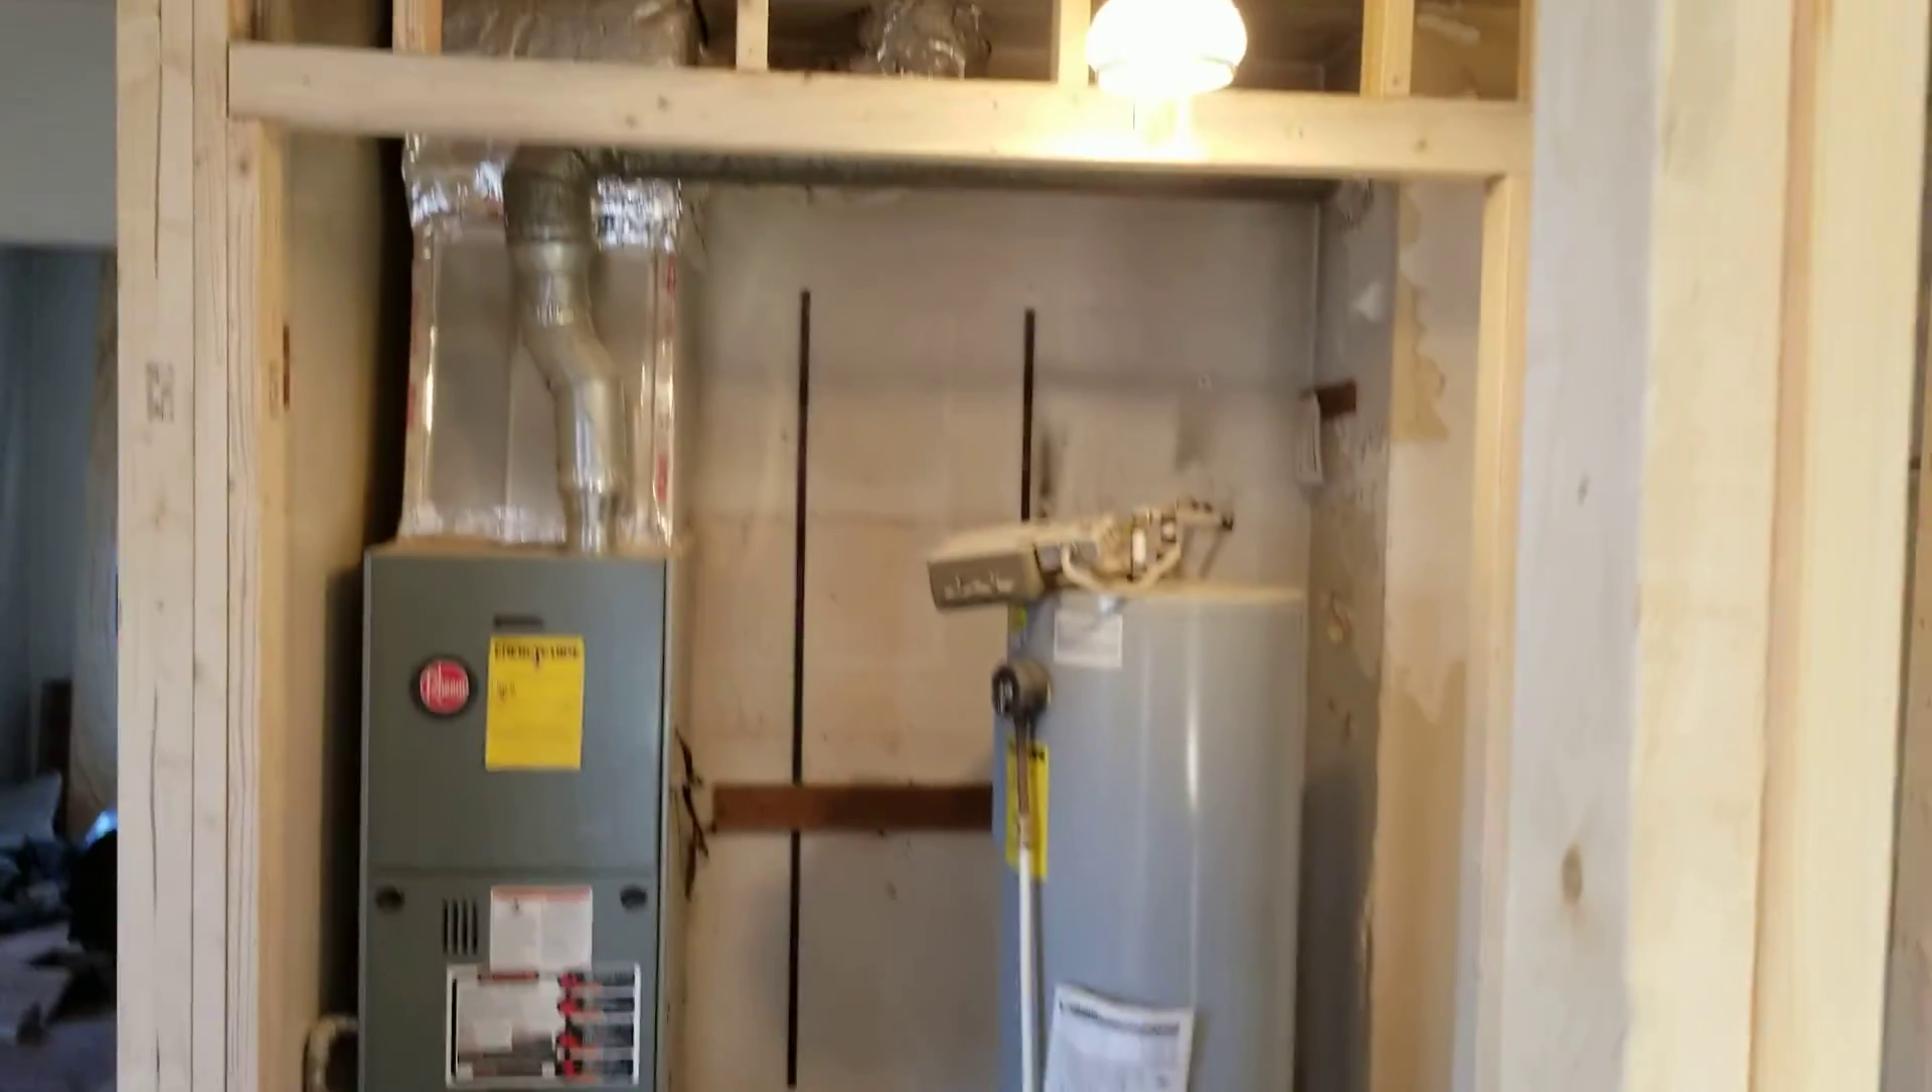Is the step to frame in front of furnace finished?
Yes.